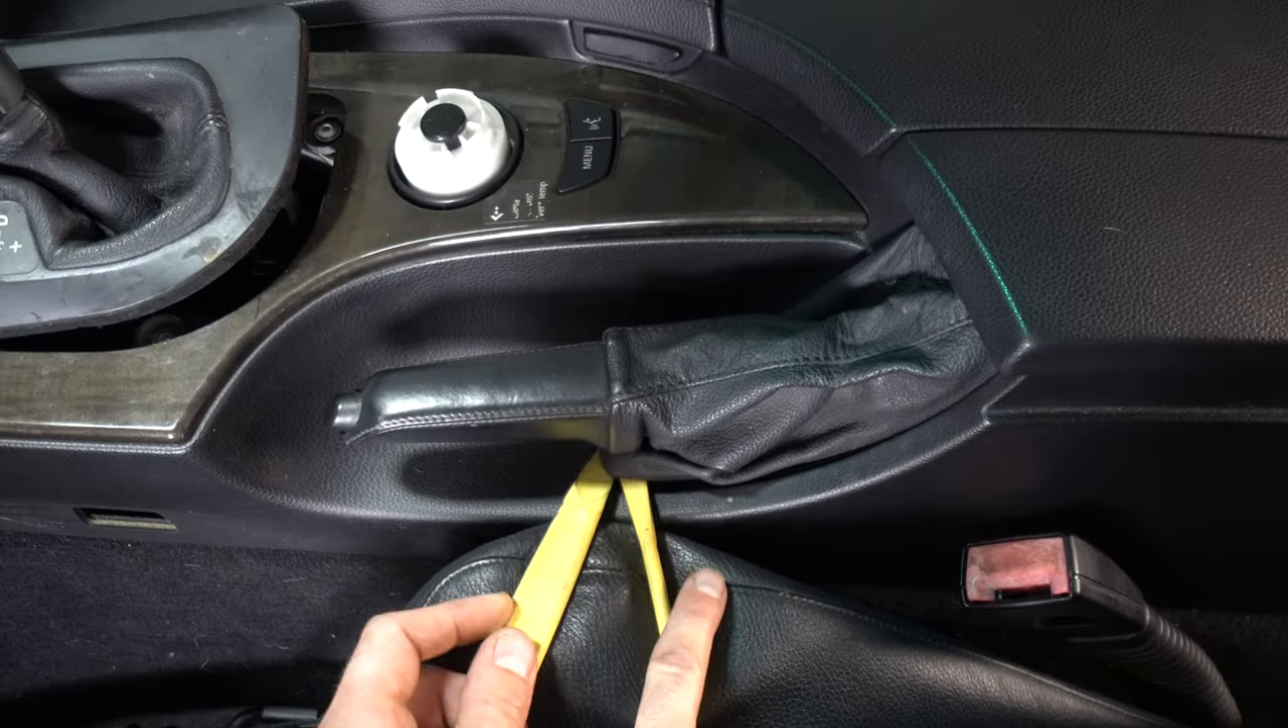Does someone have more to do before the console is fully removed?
Yes.